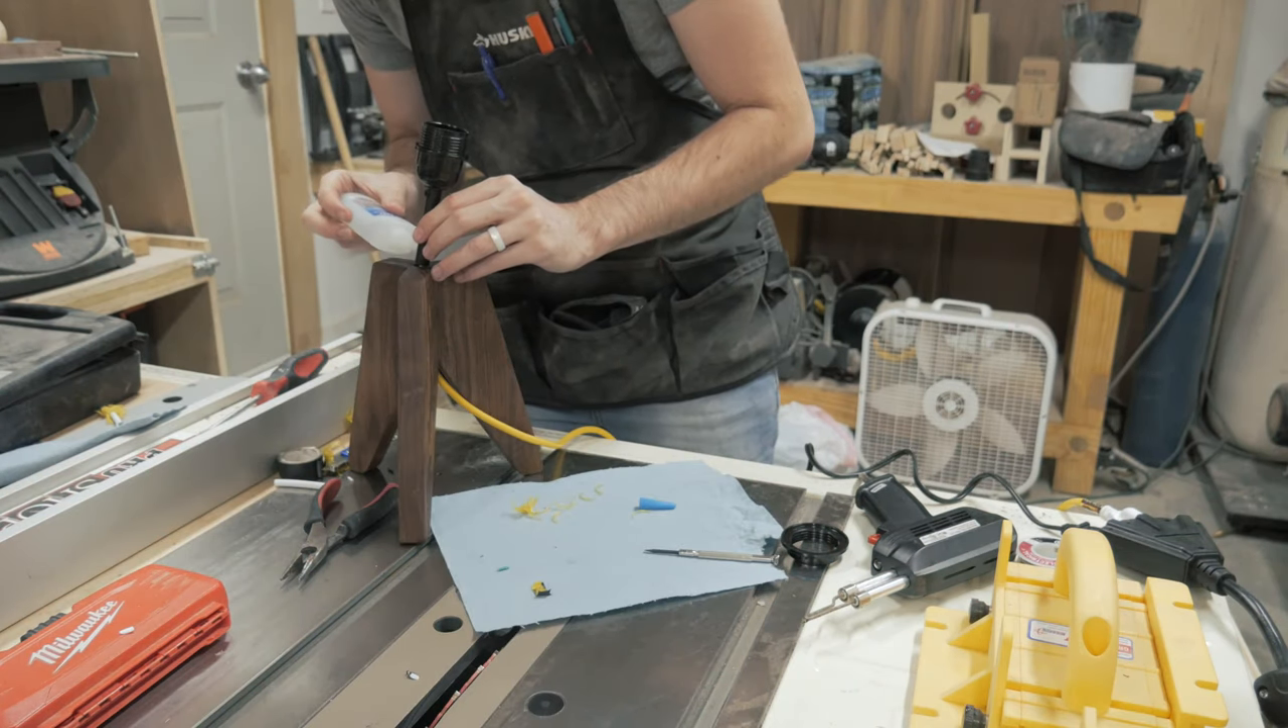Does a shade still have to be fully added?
Yes.